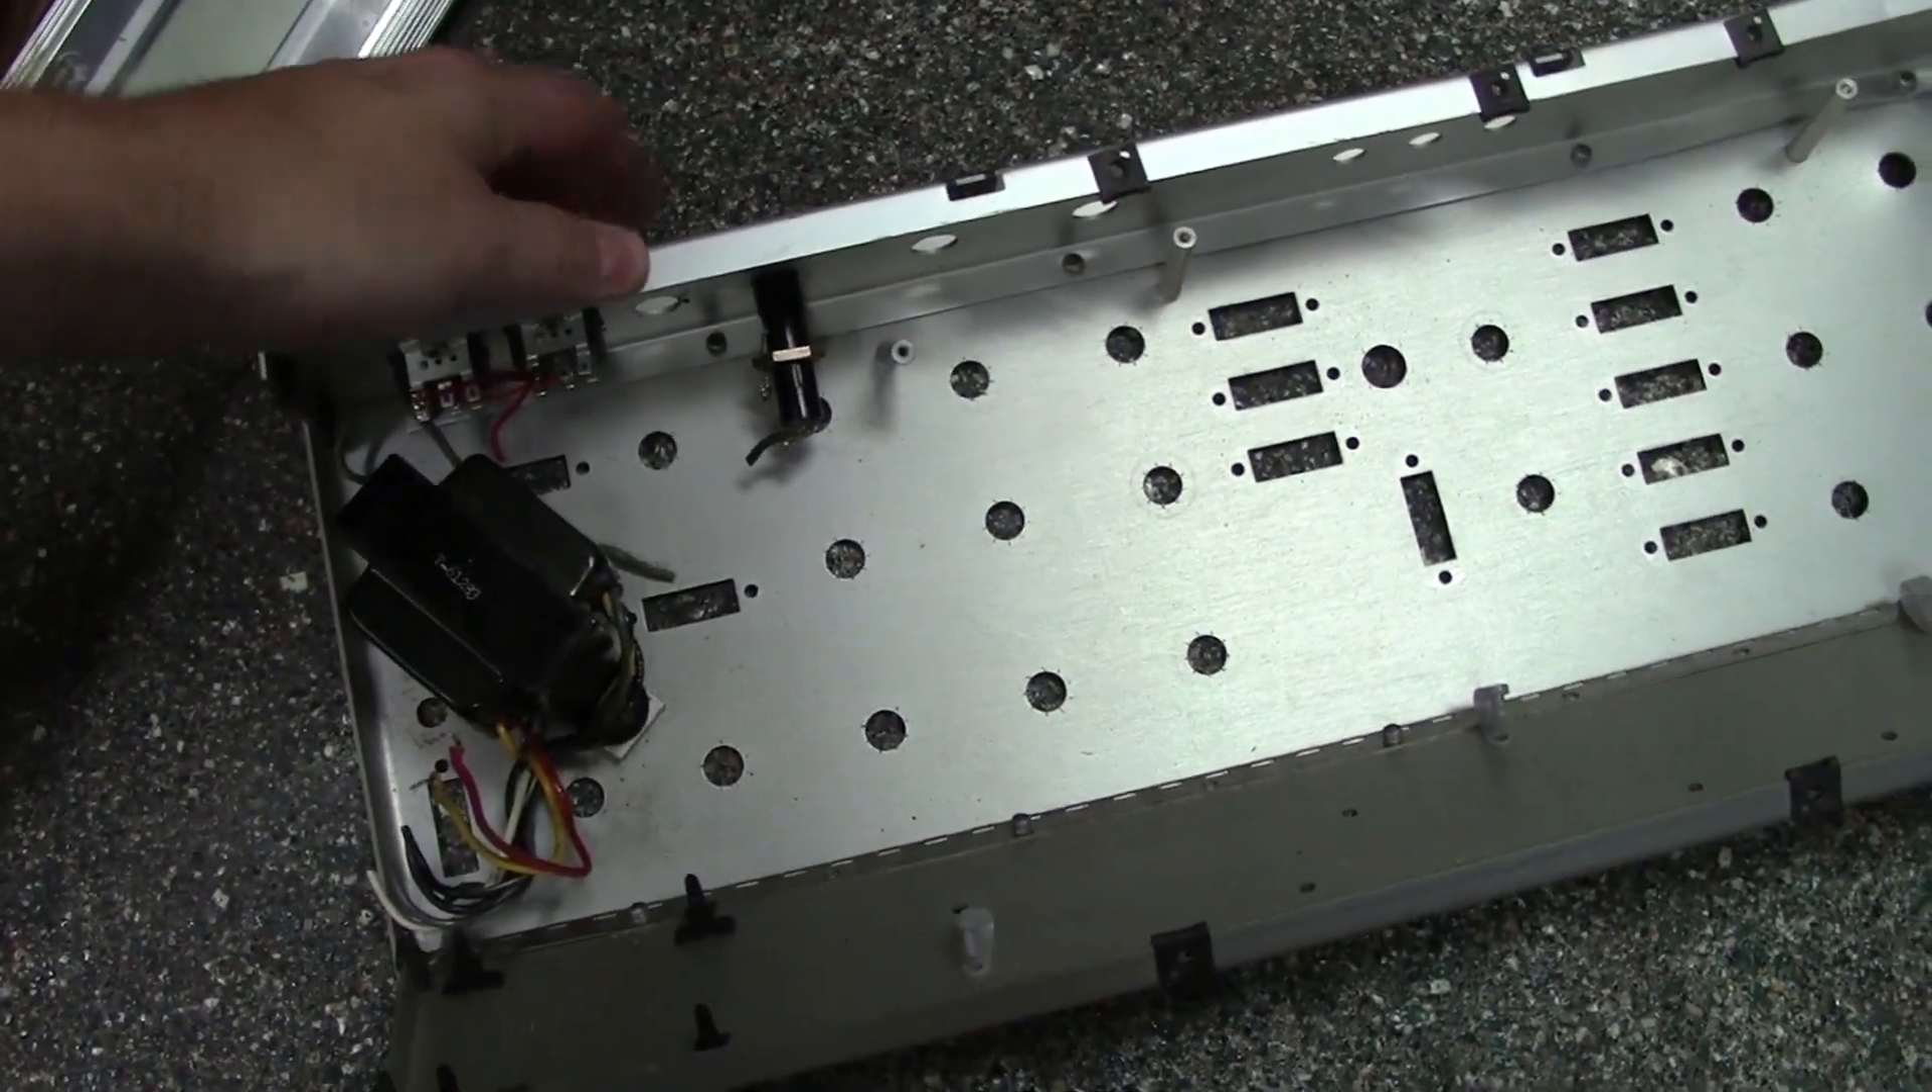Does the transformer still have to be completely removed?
Yes.